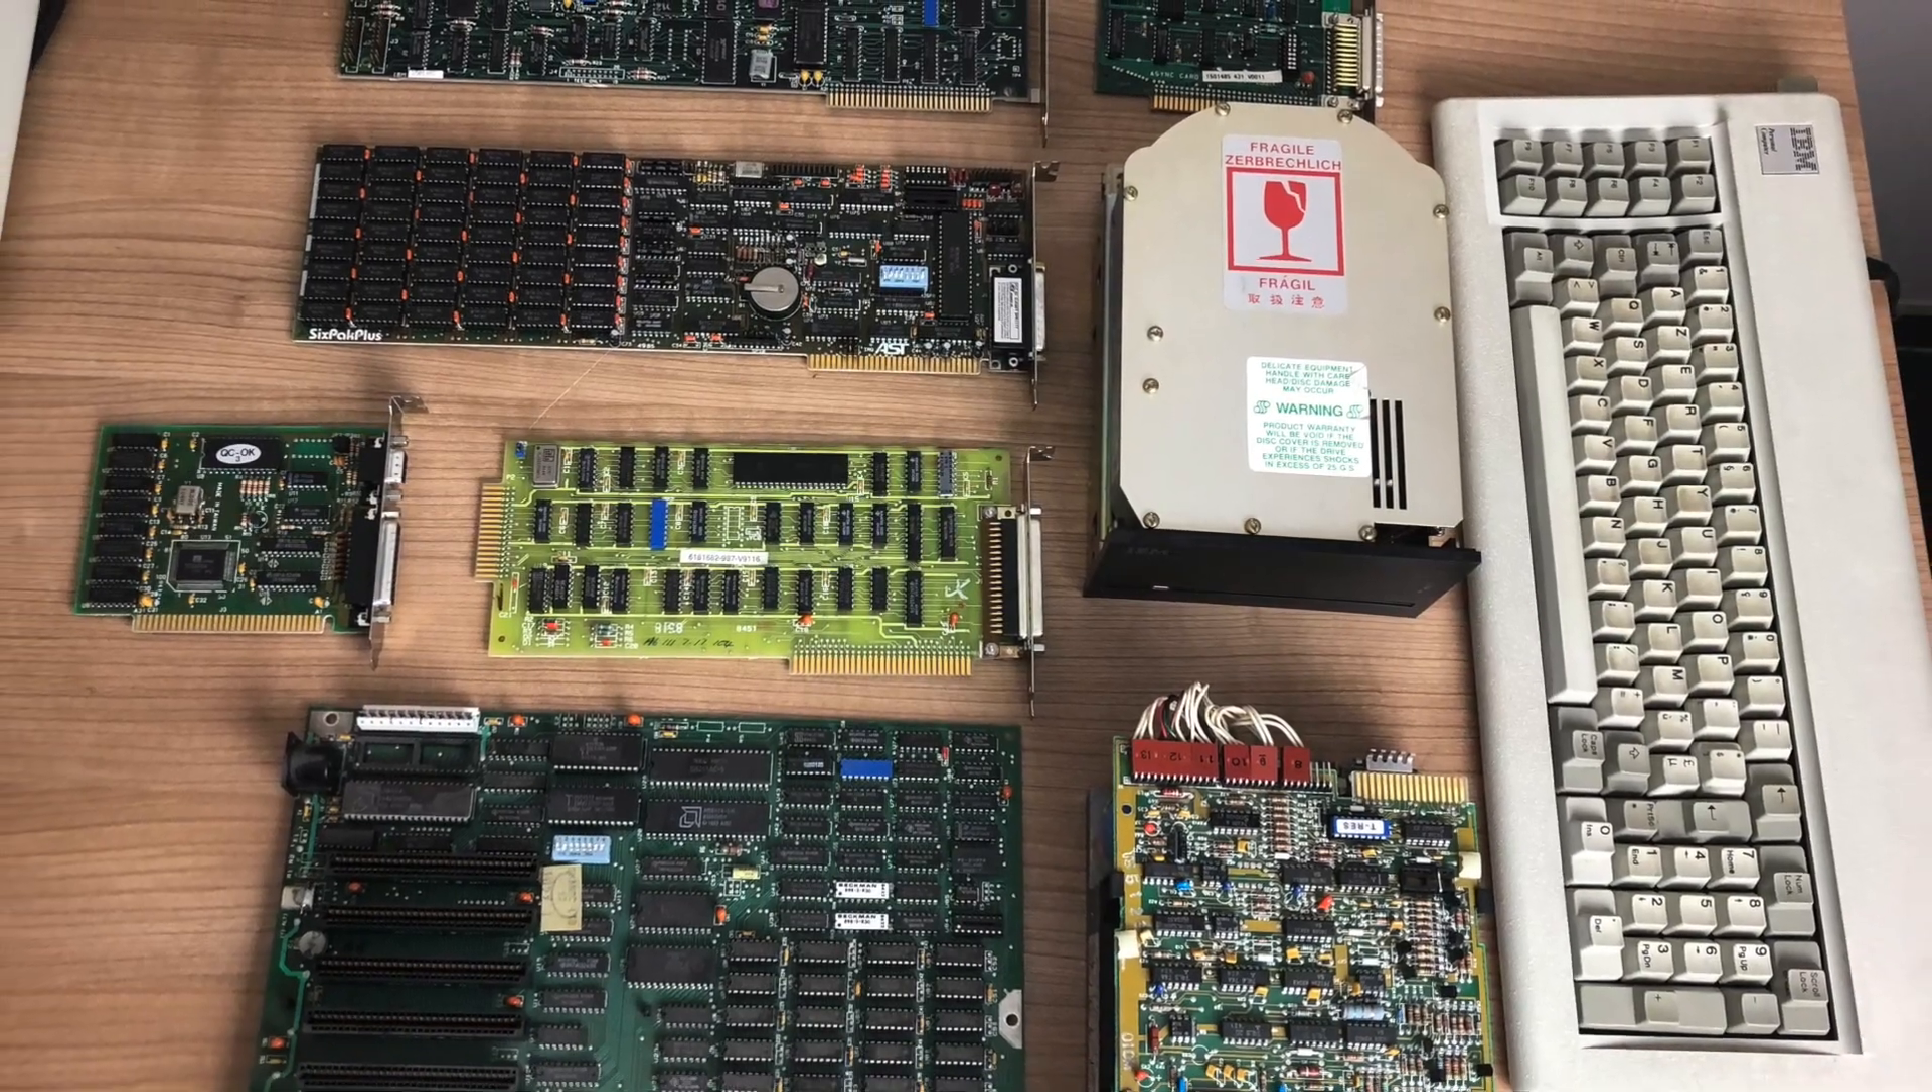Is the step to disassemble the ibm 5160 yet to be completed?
No.